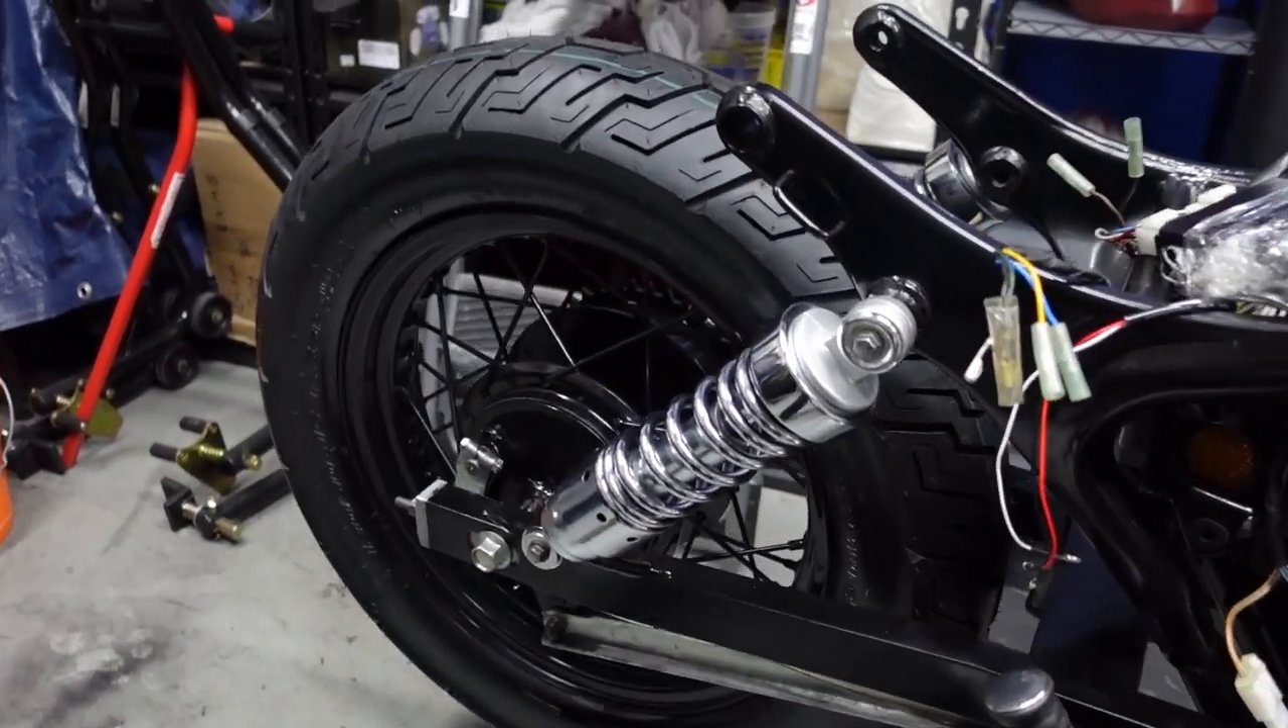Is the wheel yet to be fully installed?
No.